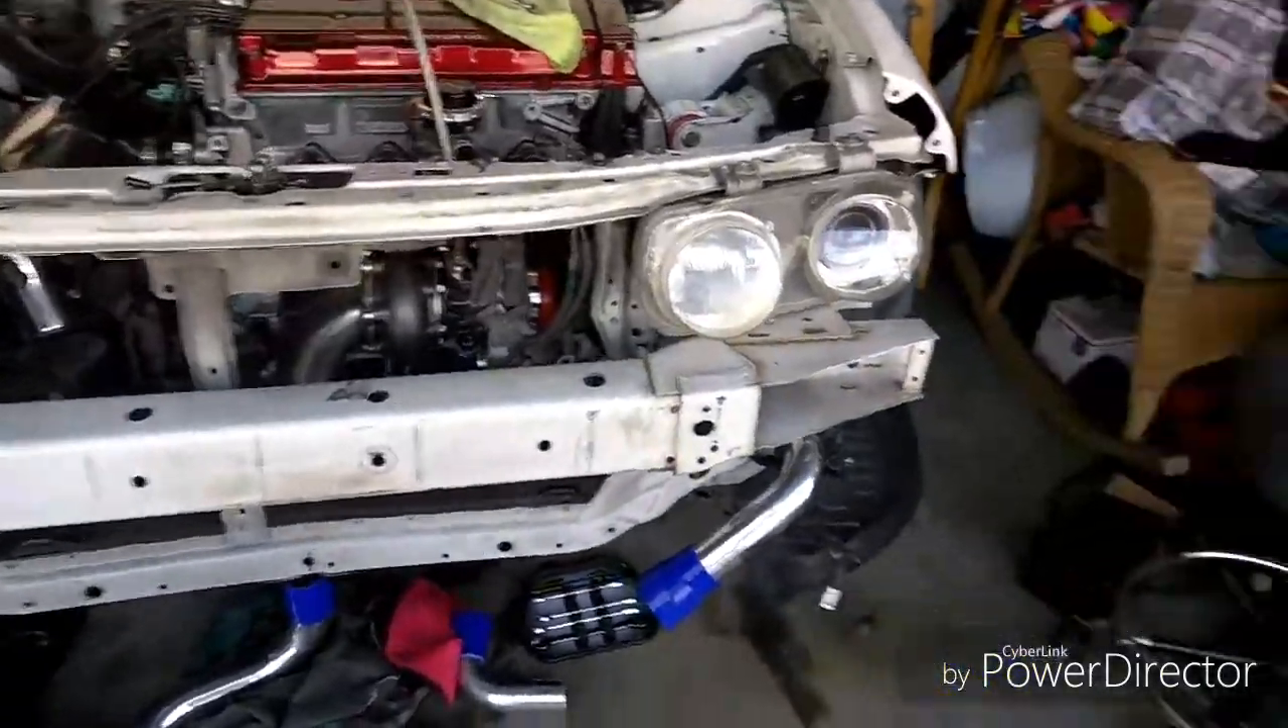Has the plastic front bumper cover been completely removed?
Yes.